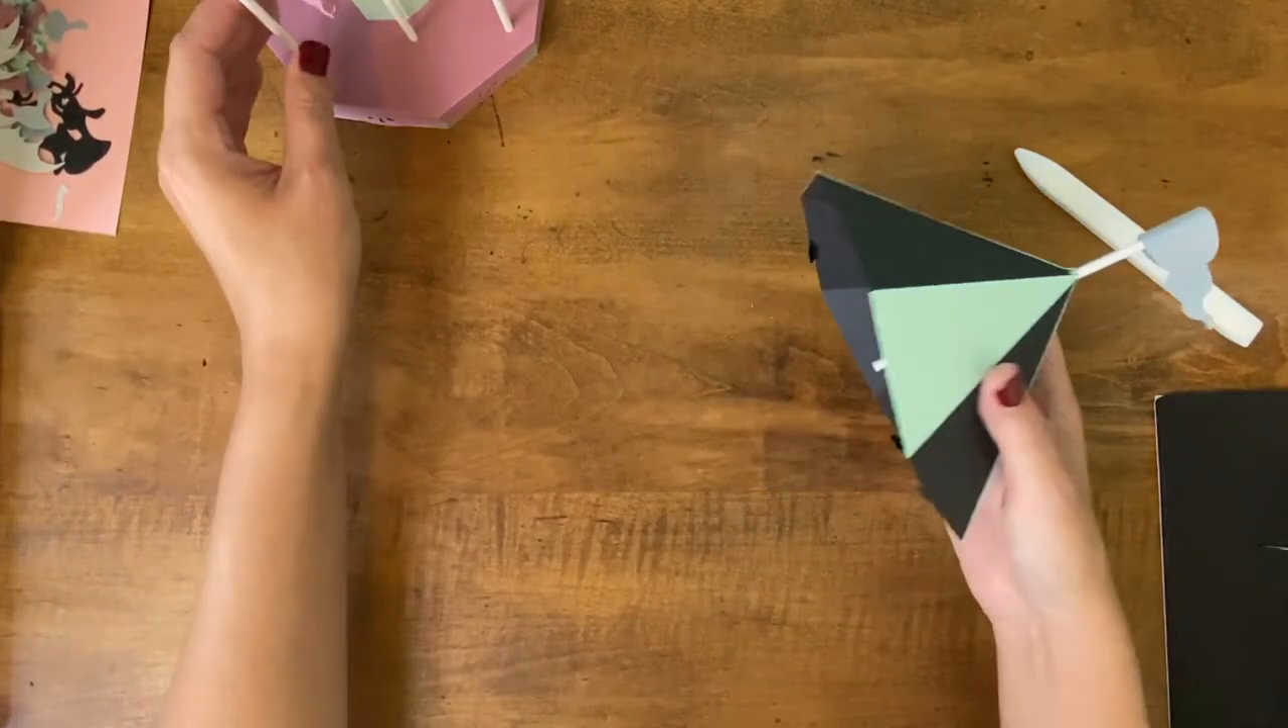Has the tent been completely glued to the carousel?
No.